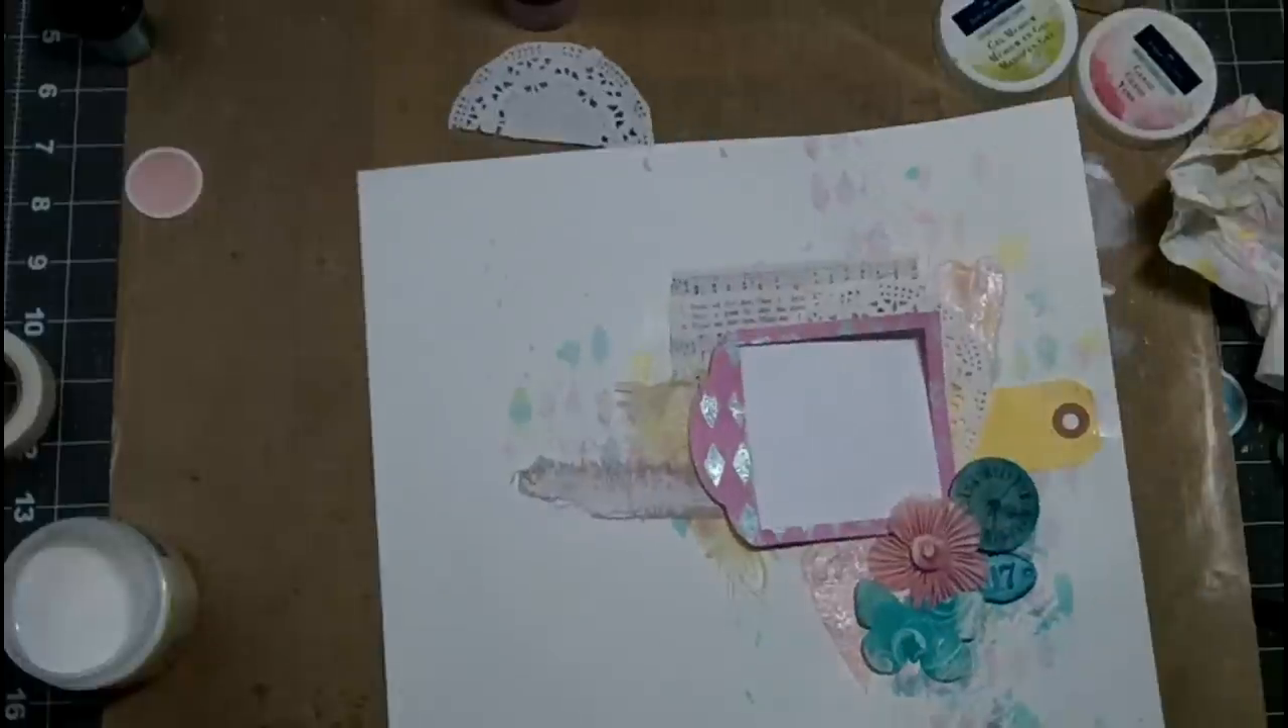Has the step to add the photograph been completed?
No.